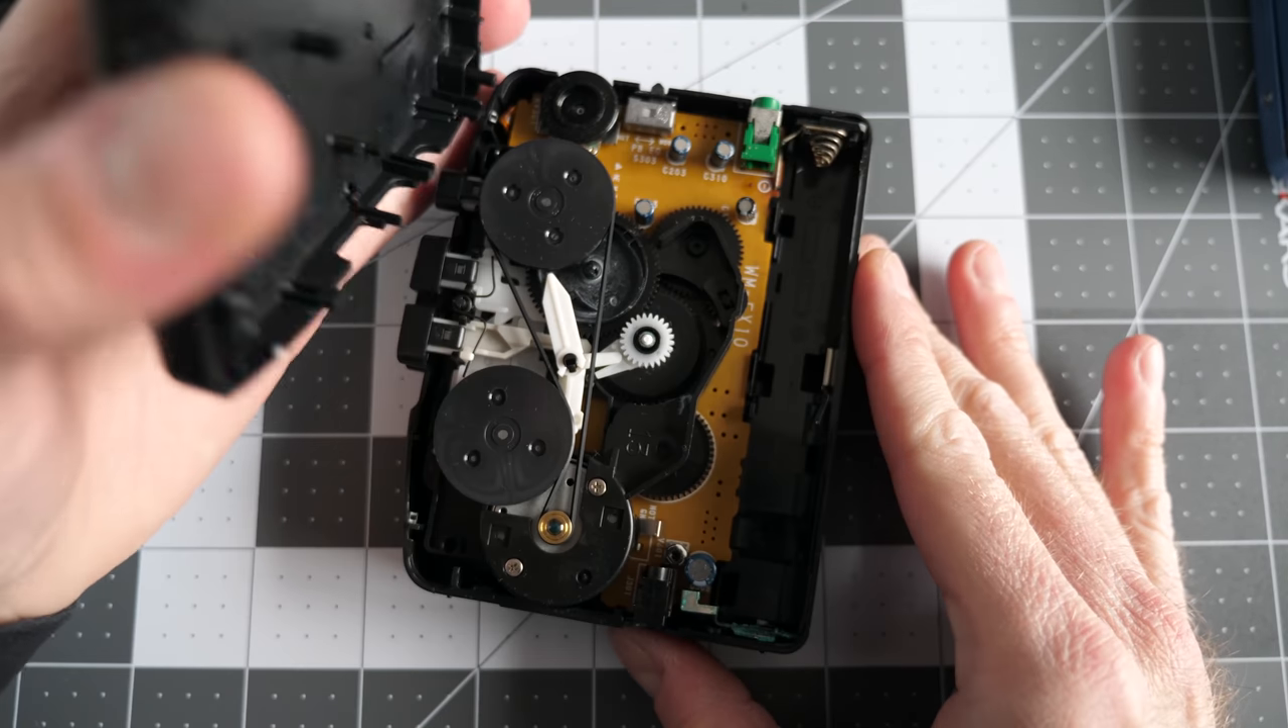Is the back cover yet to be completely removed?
No.